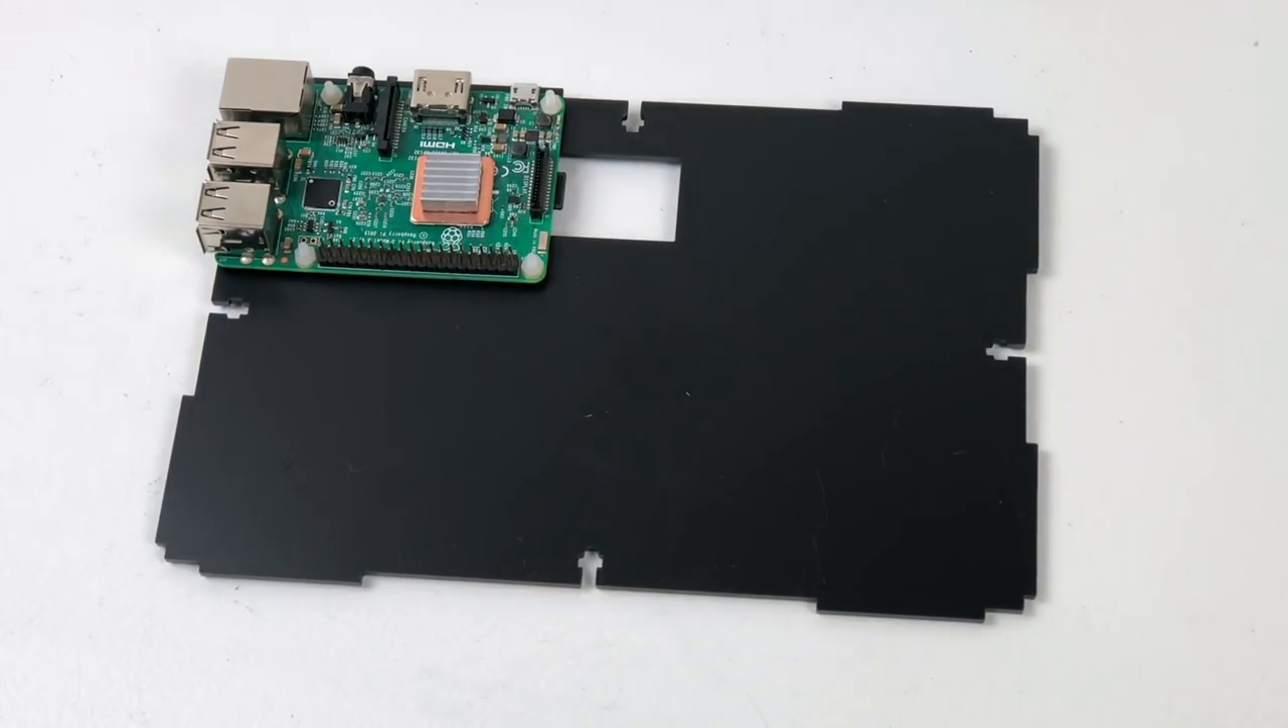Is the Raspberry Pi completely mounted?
Yes.